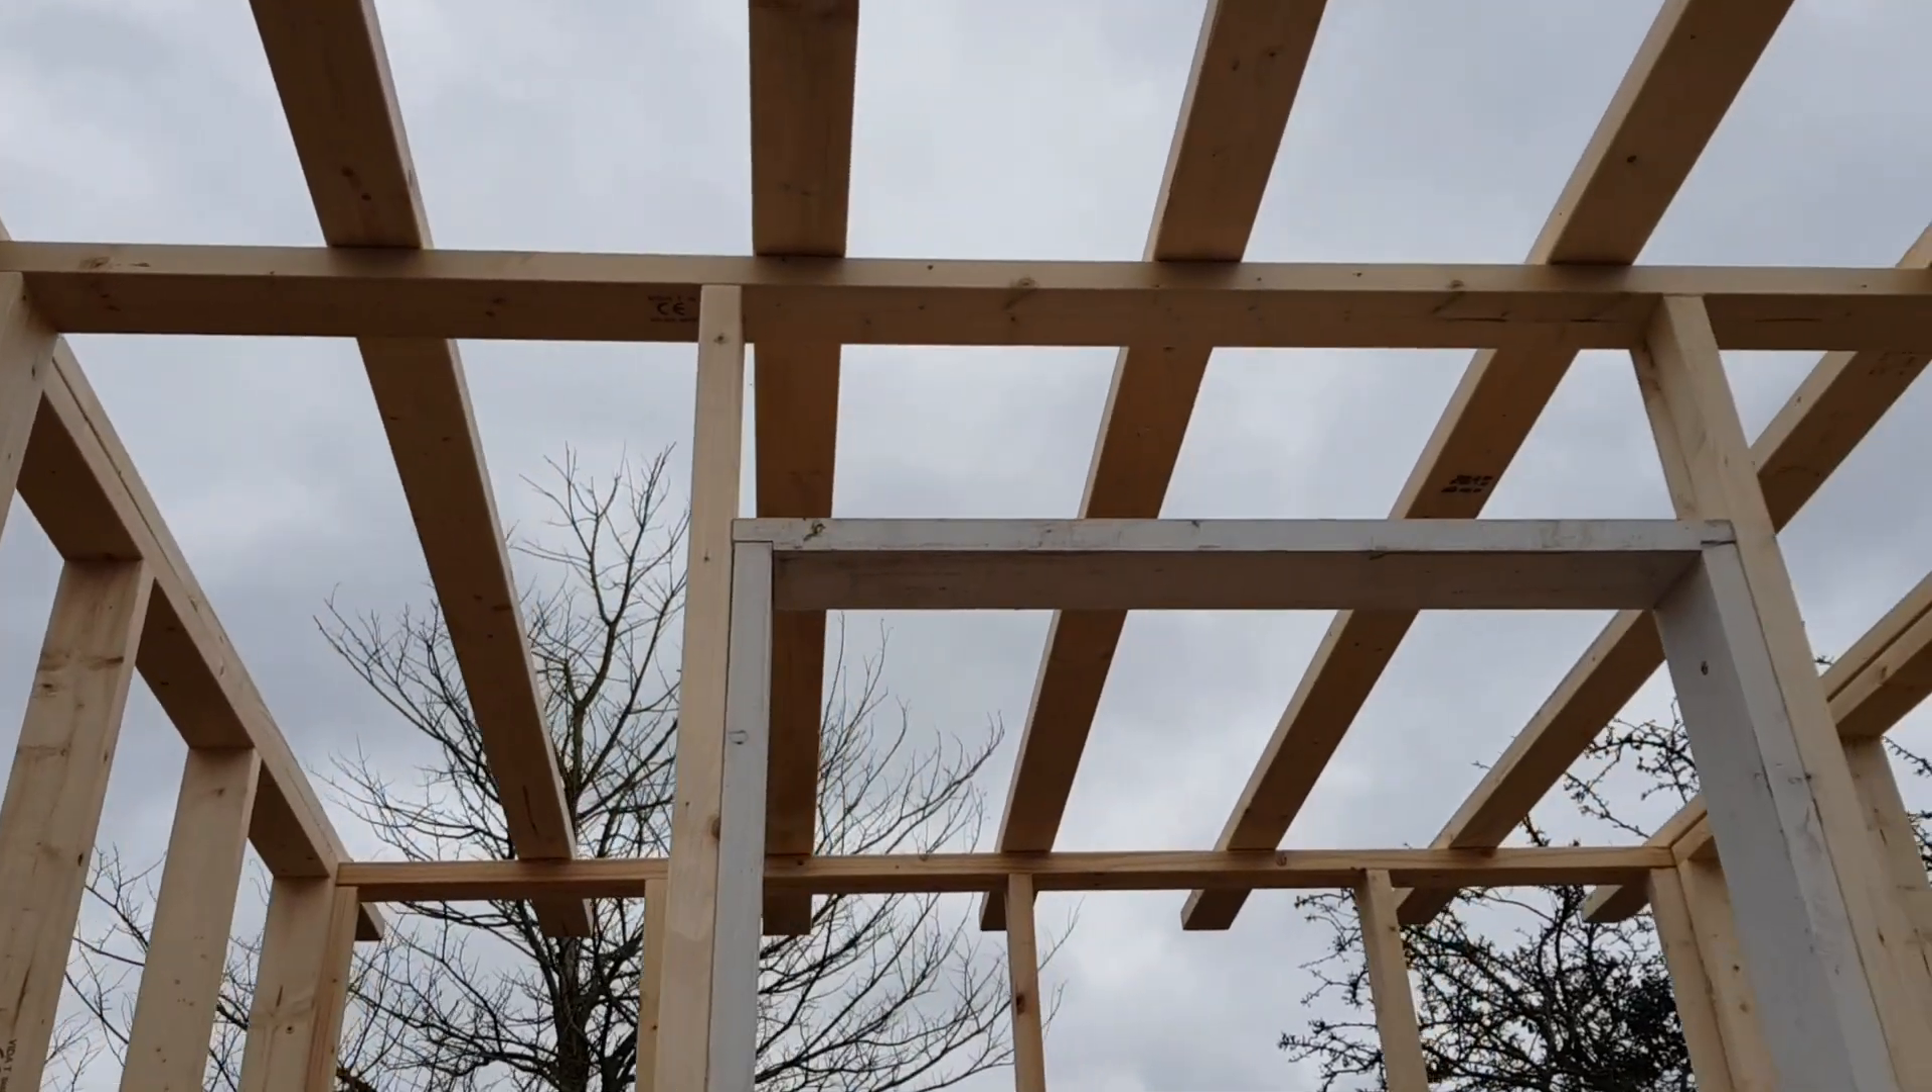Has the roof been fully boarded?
No.